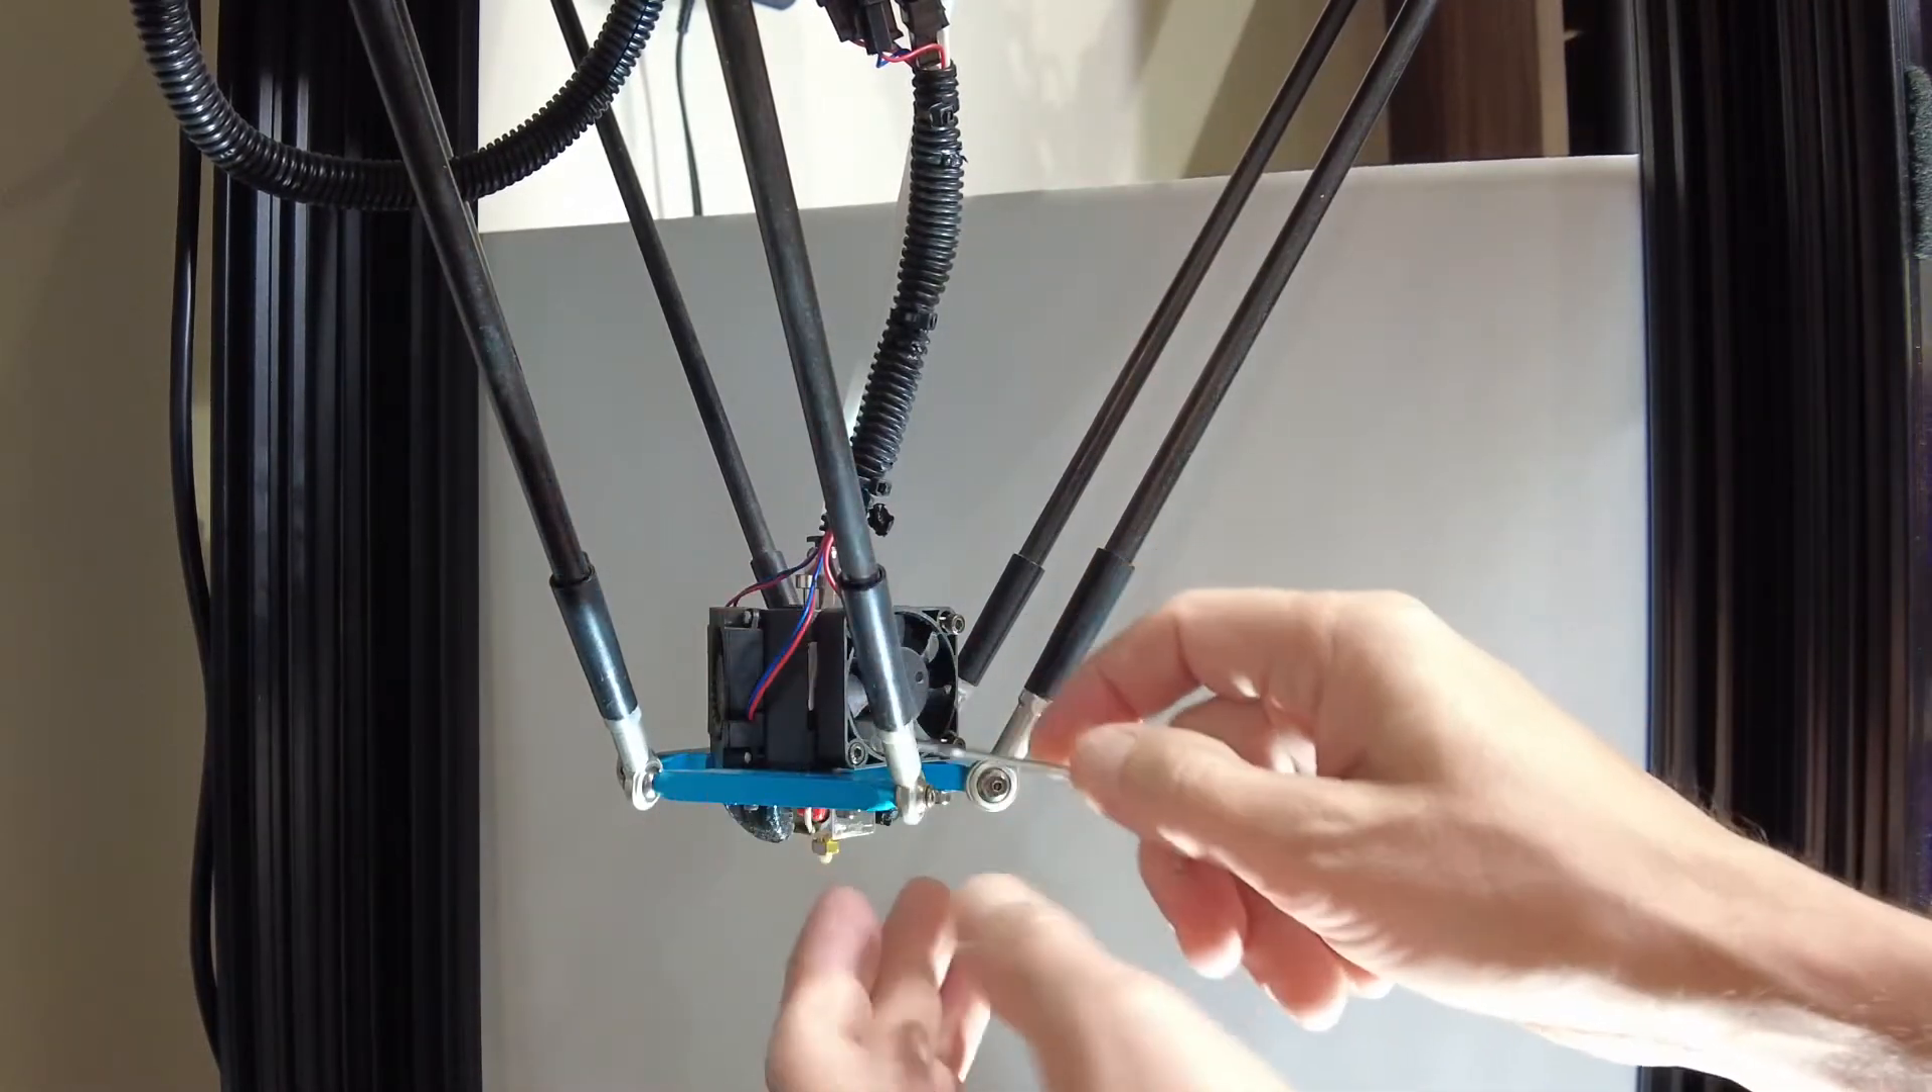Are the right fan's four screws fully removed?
No.